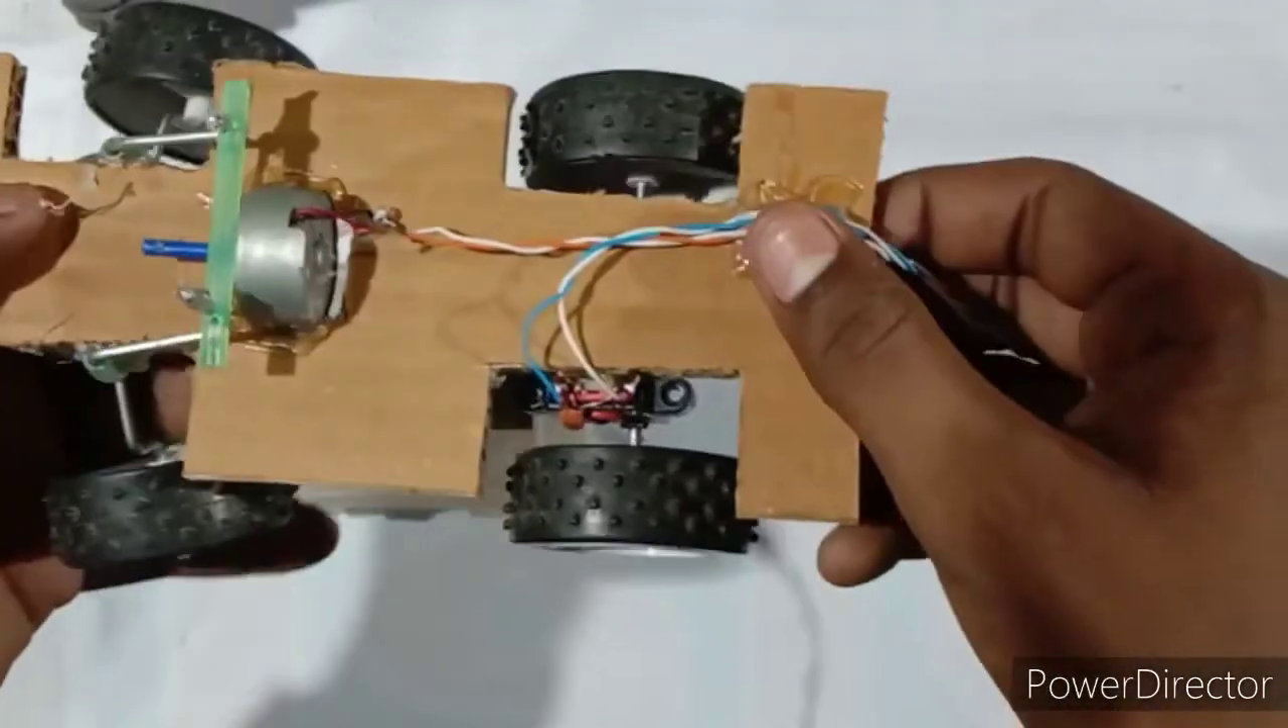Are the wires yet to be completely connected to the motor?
No.